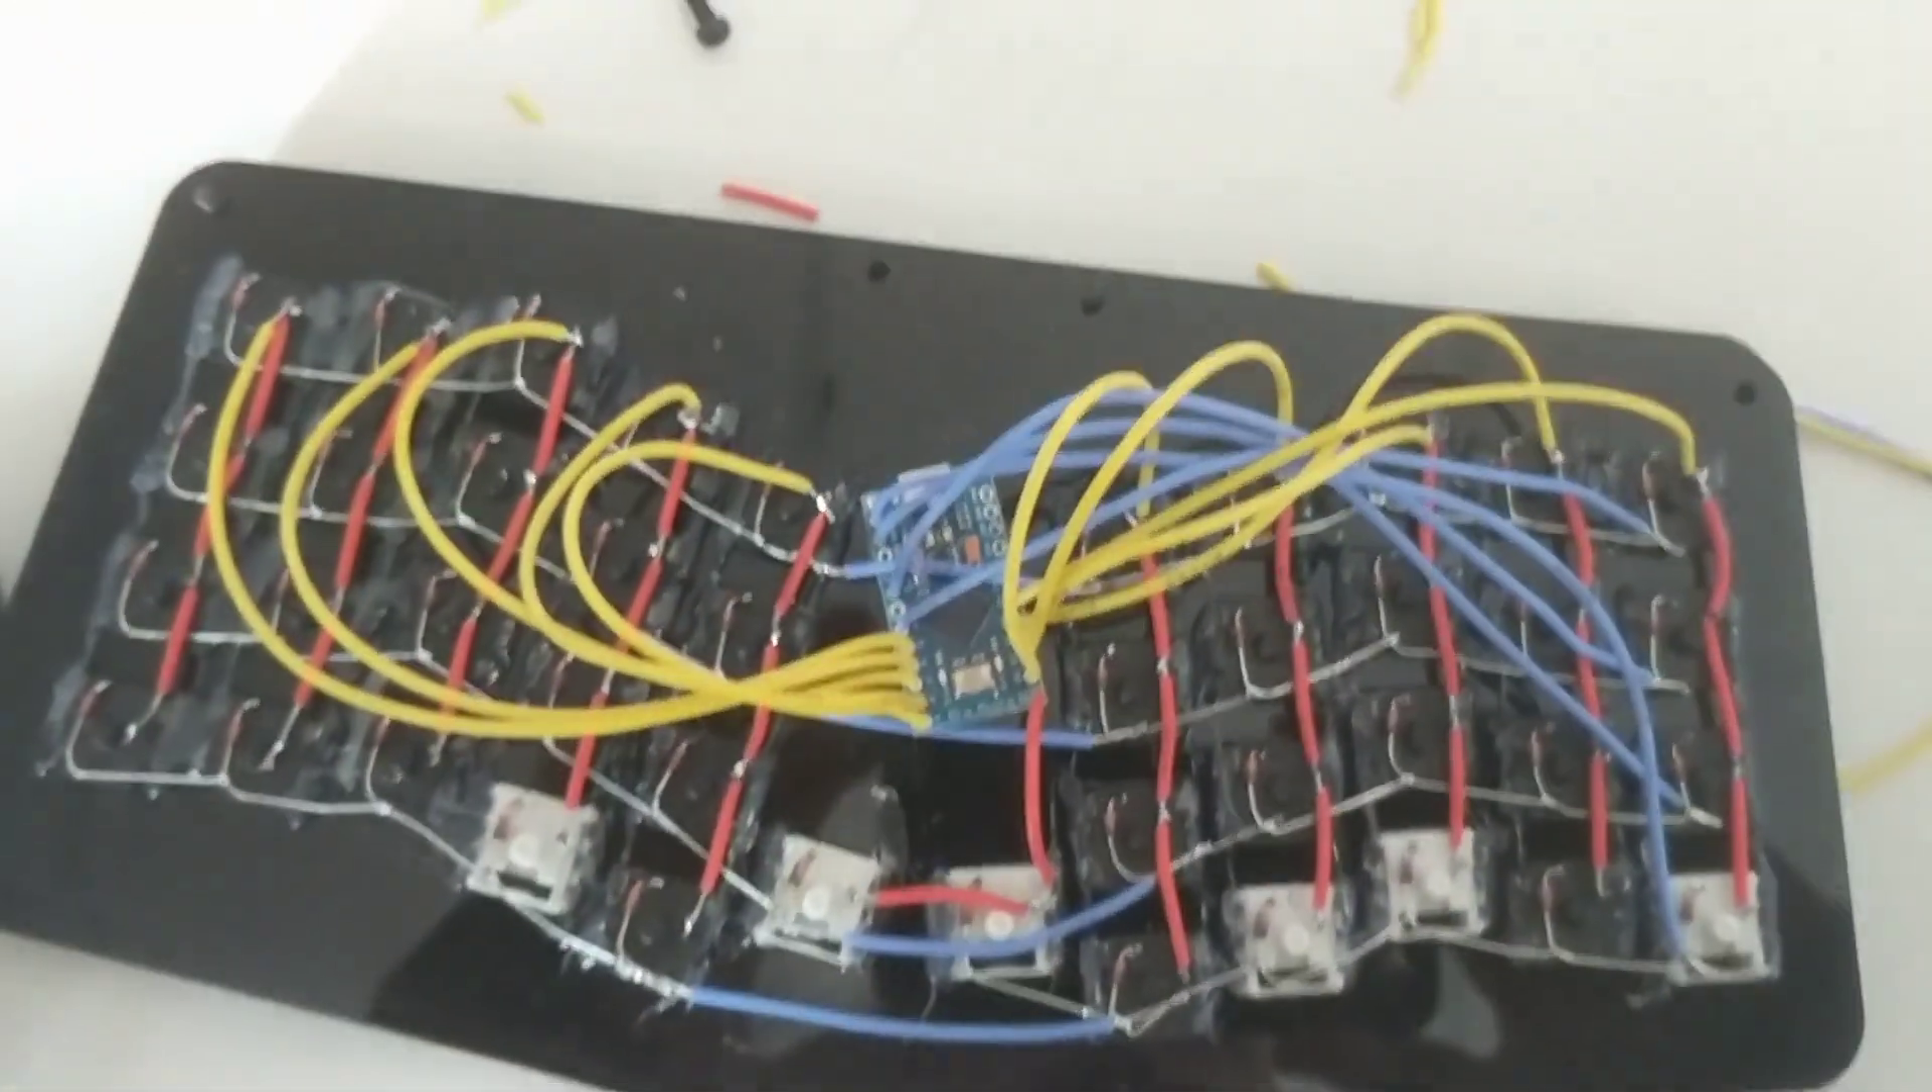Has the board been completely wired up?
Yes.